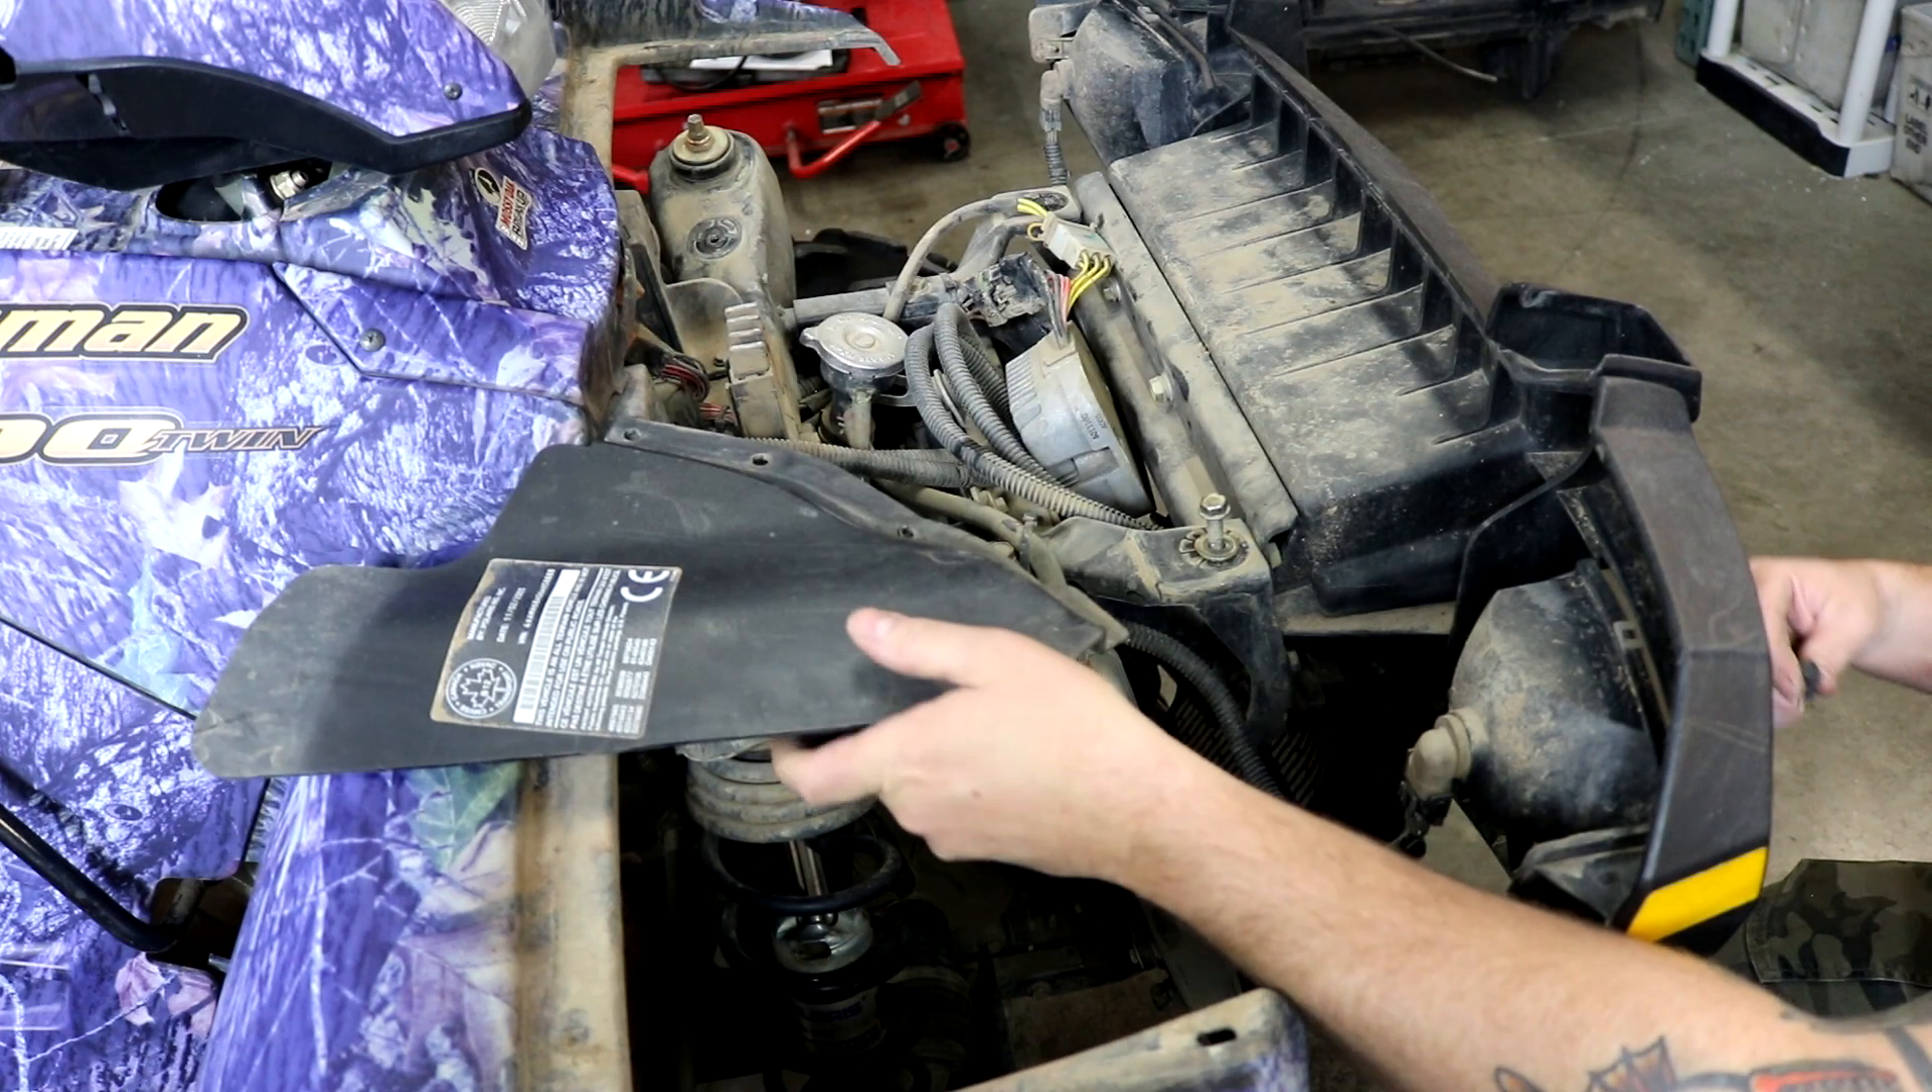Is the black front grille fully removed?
No.